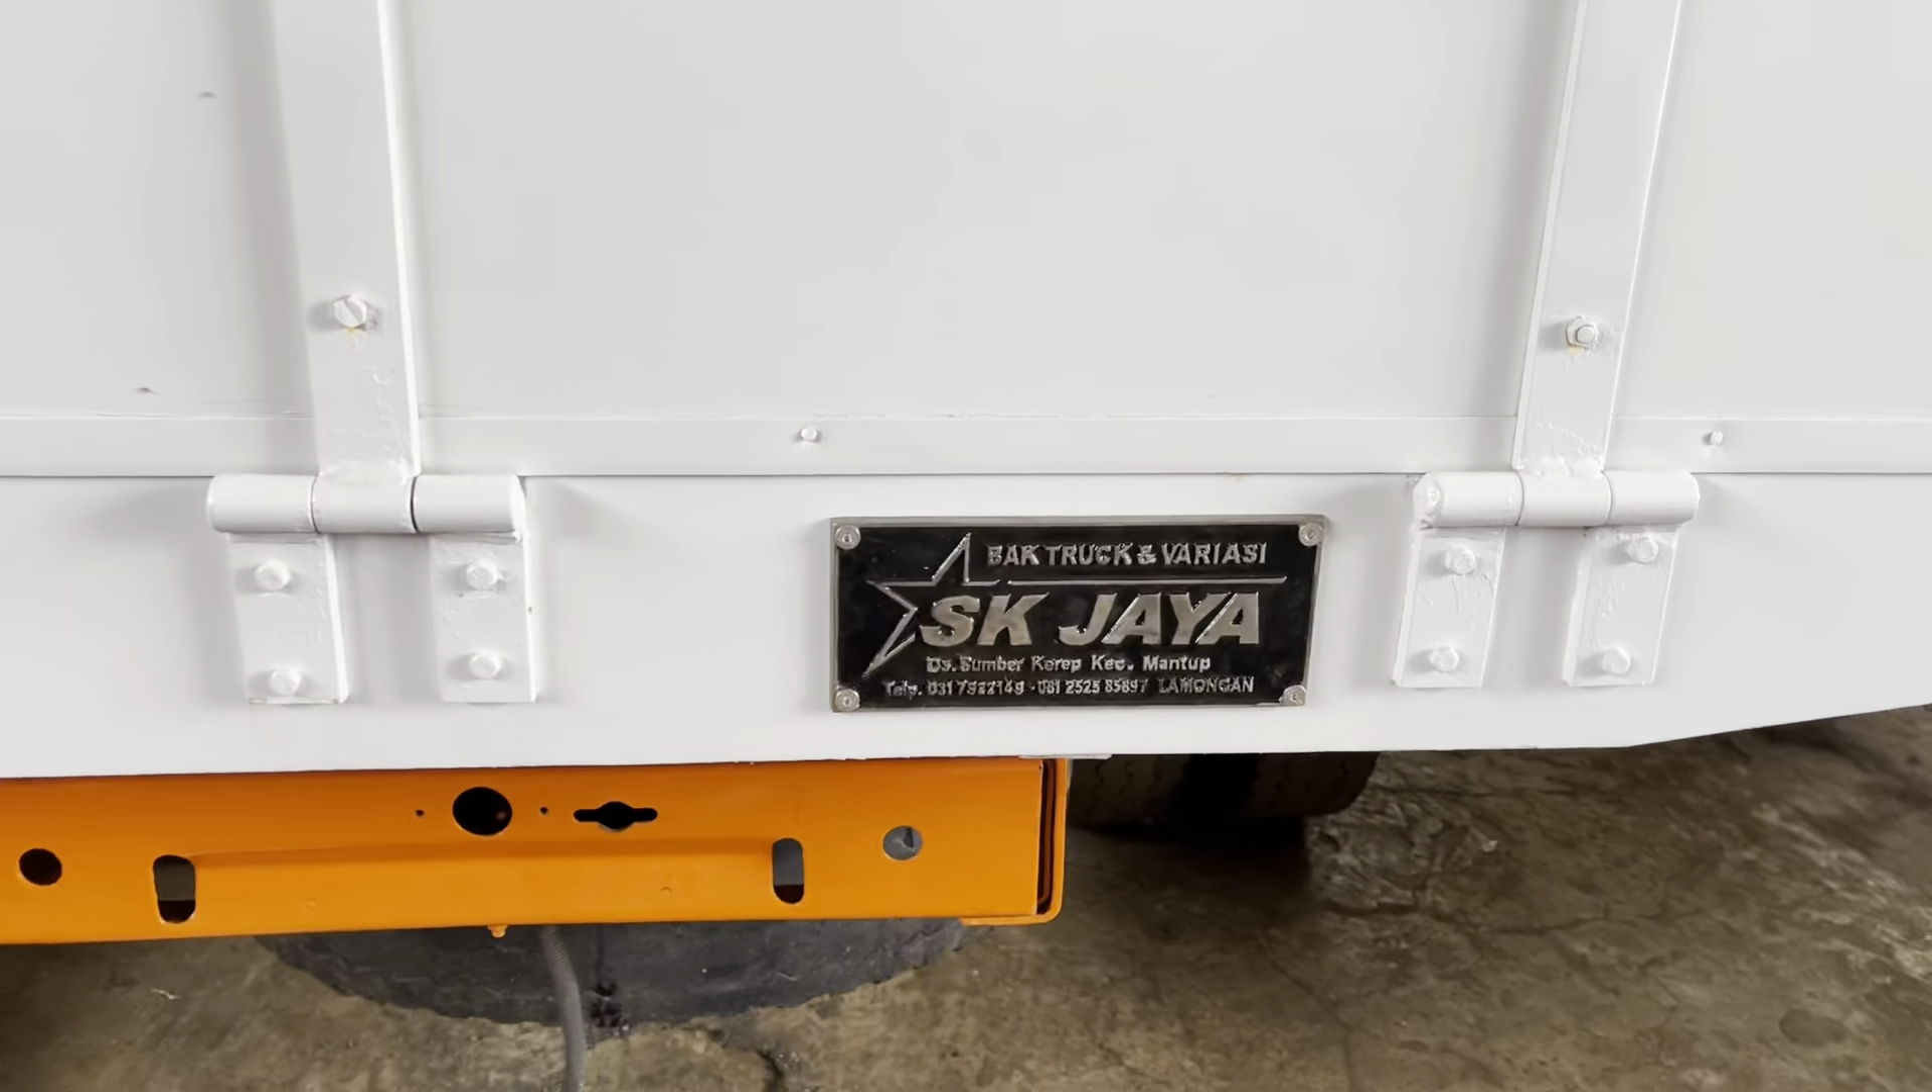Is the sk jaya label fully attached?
Yes.